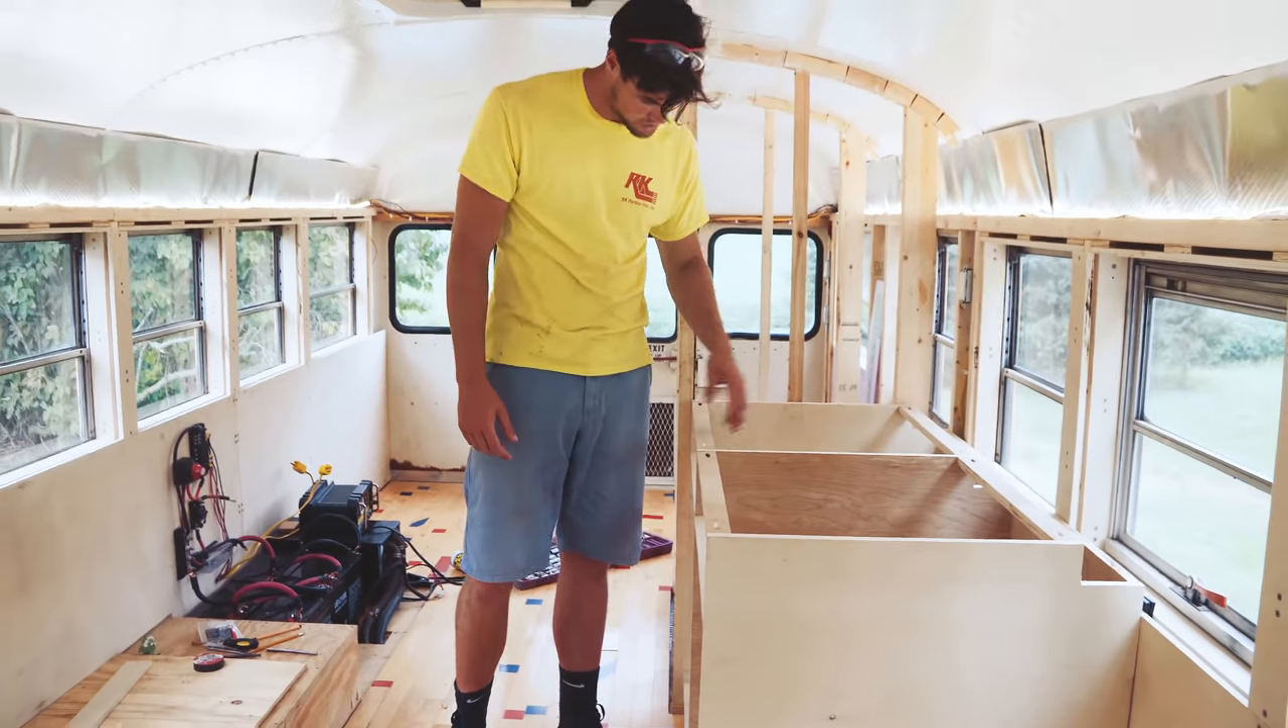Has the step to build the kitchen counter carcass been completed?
Yes.